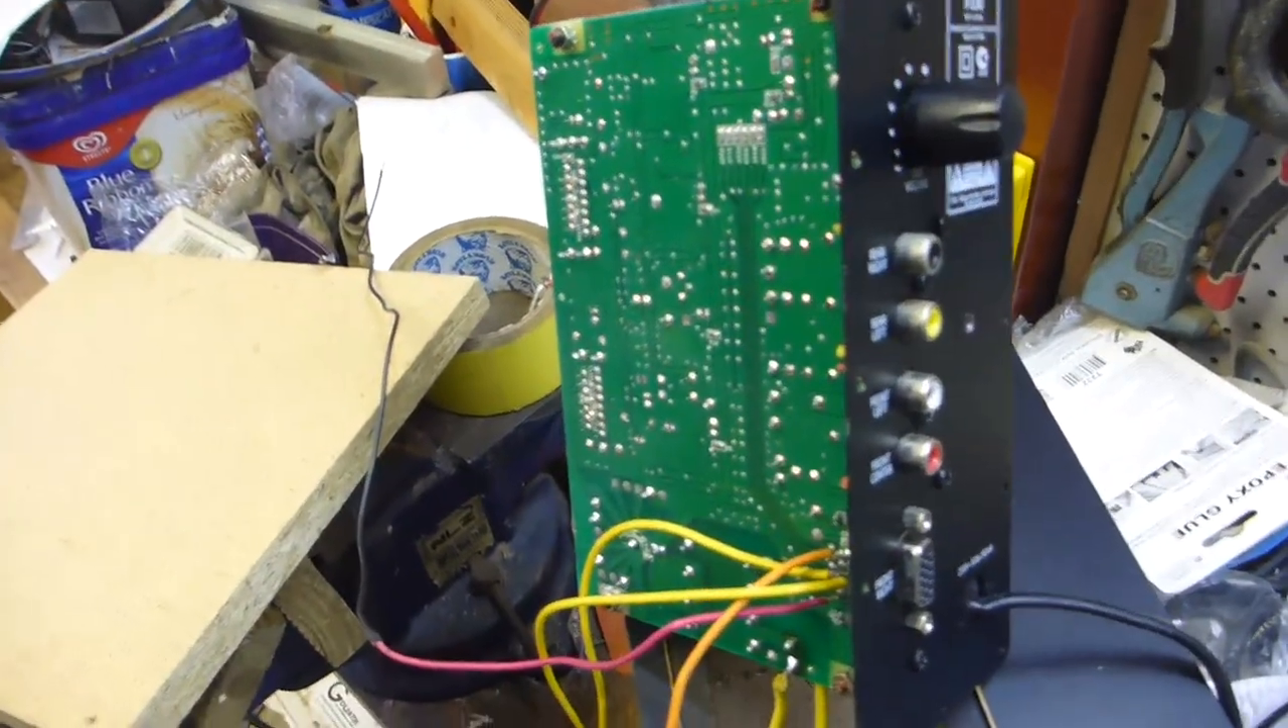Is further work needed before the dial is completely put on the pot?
No.